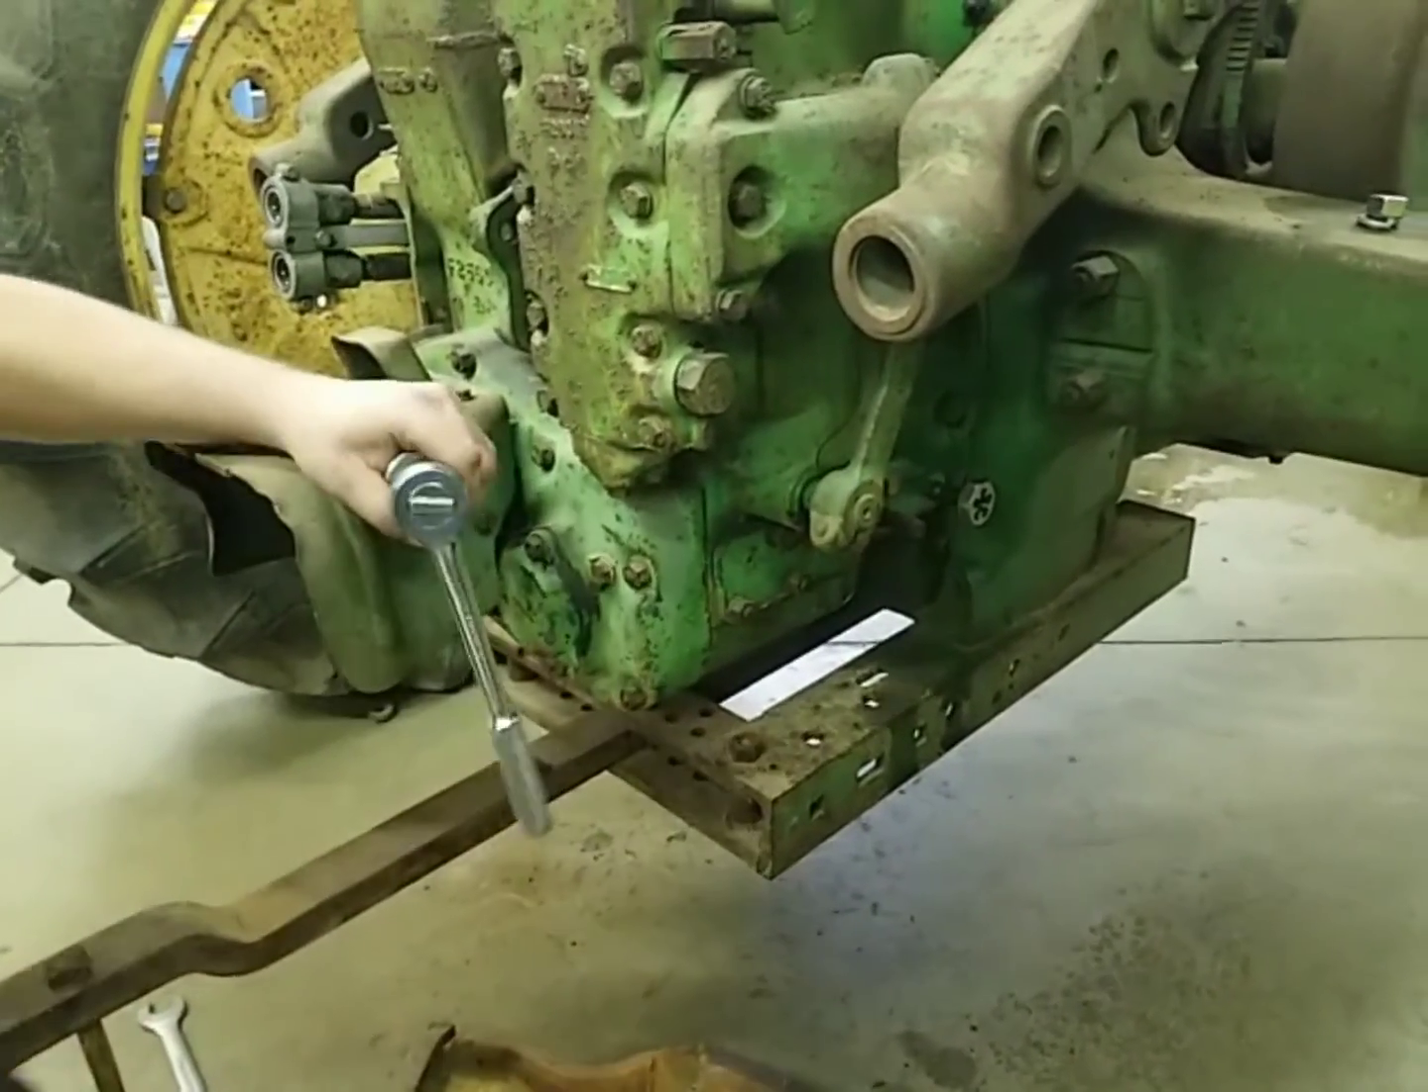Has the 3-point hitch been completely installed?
No.